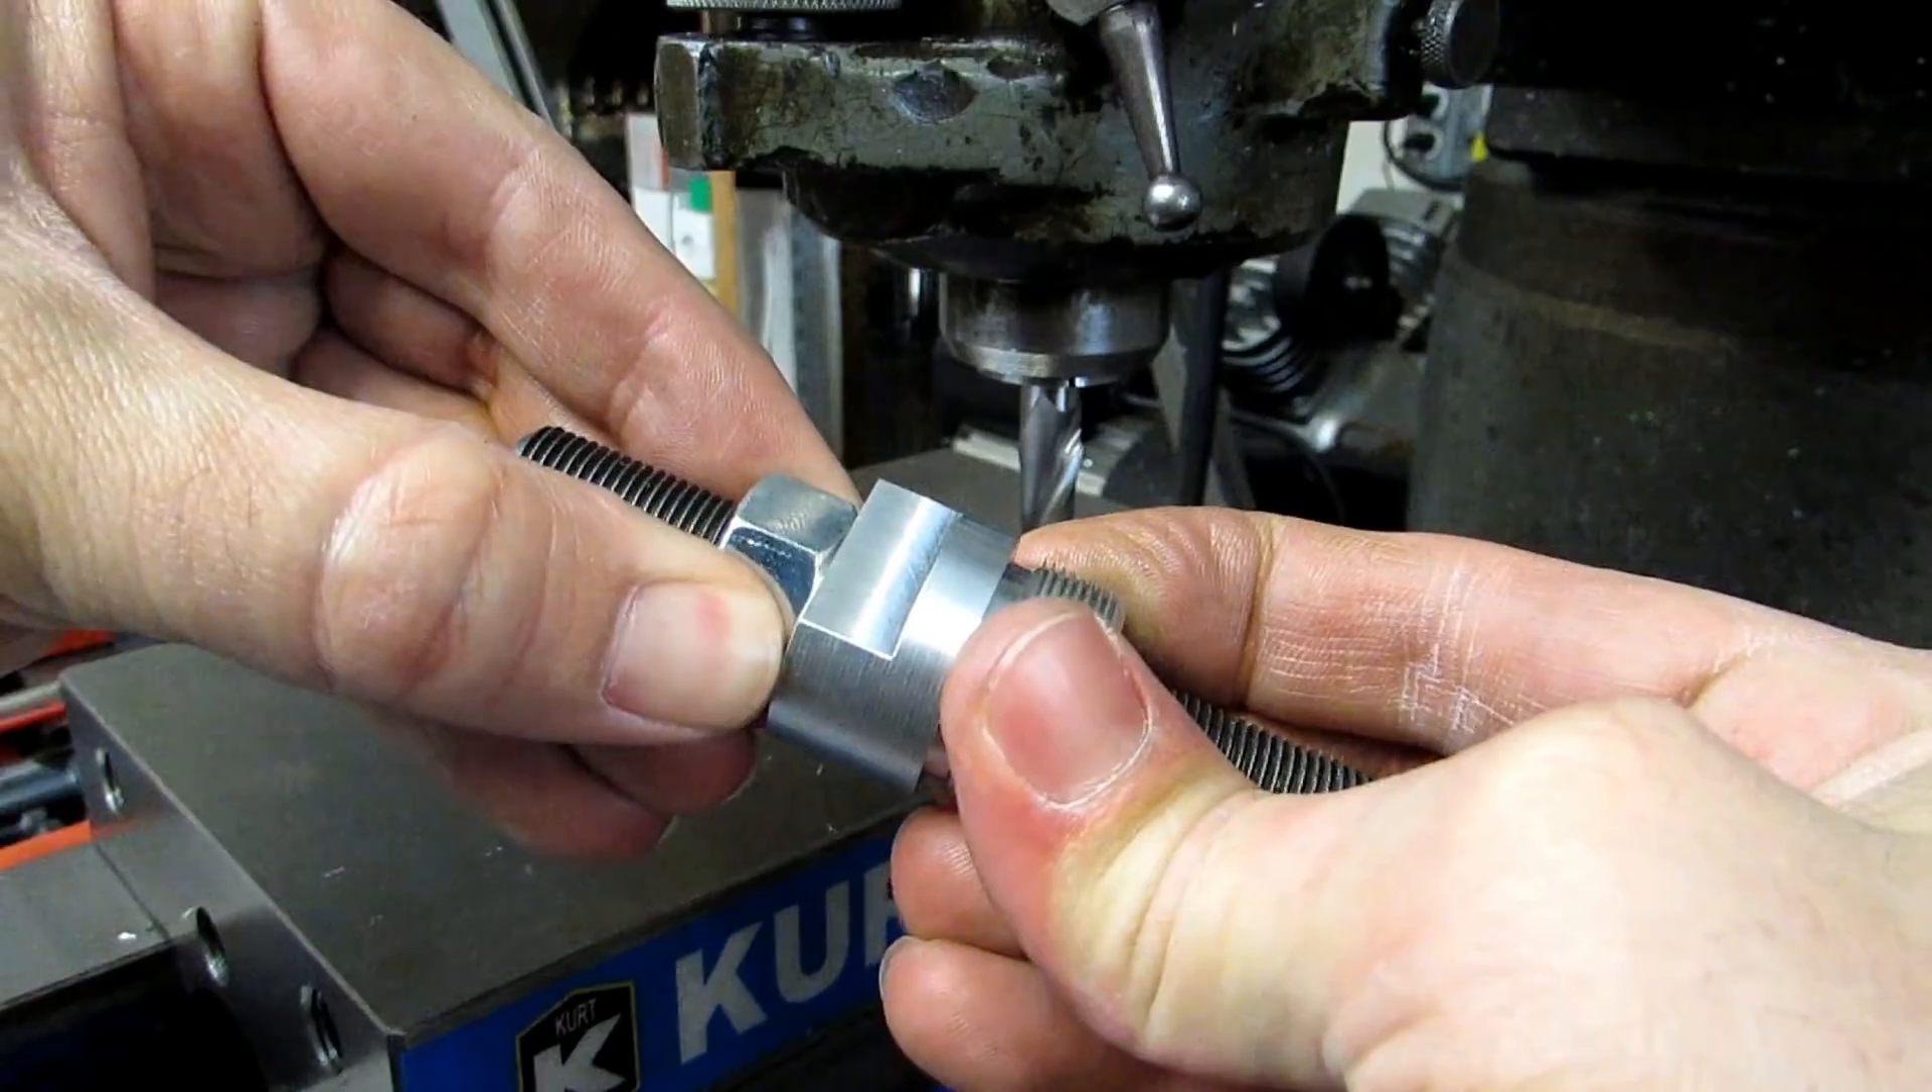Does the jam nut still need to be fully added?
No.